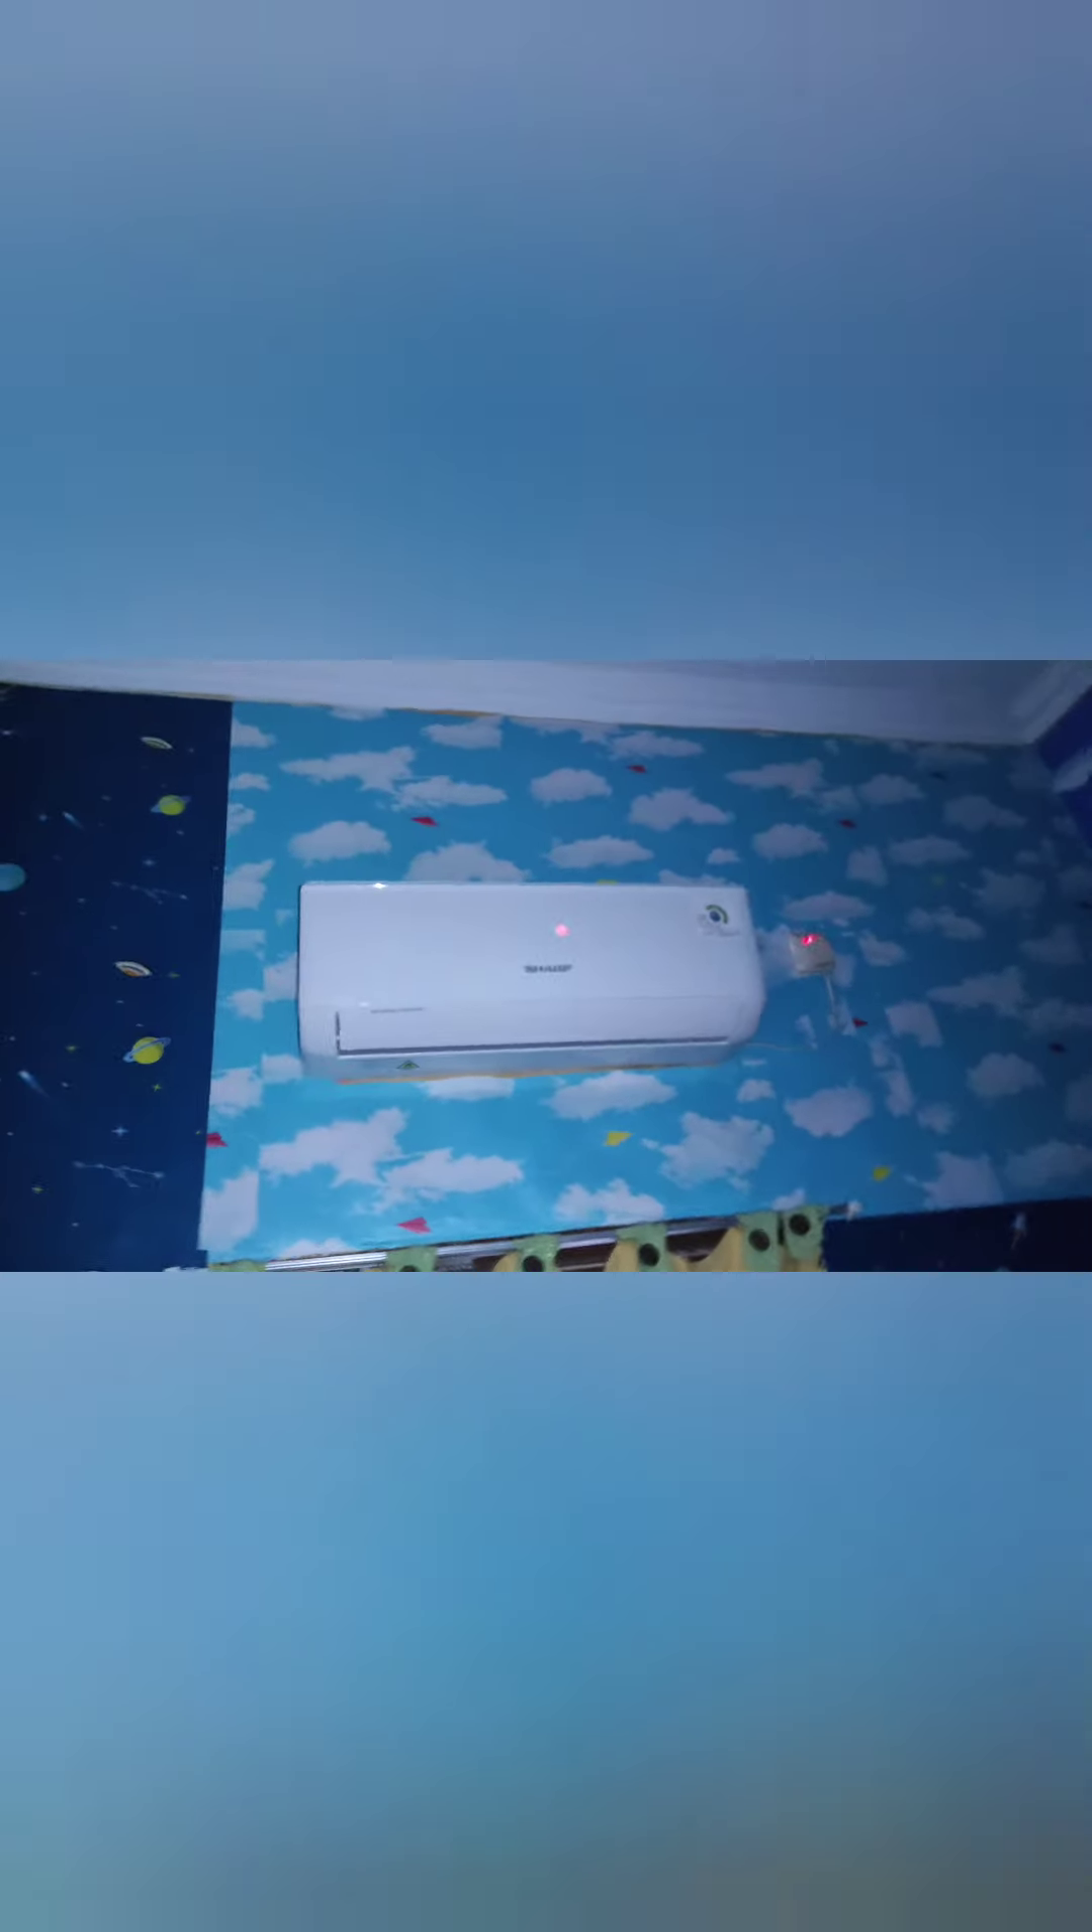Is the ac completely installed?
Yes.